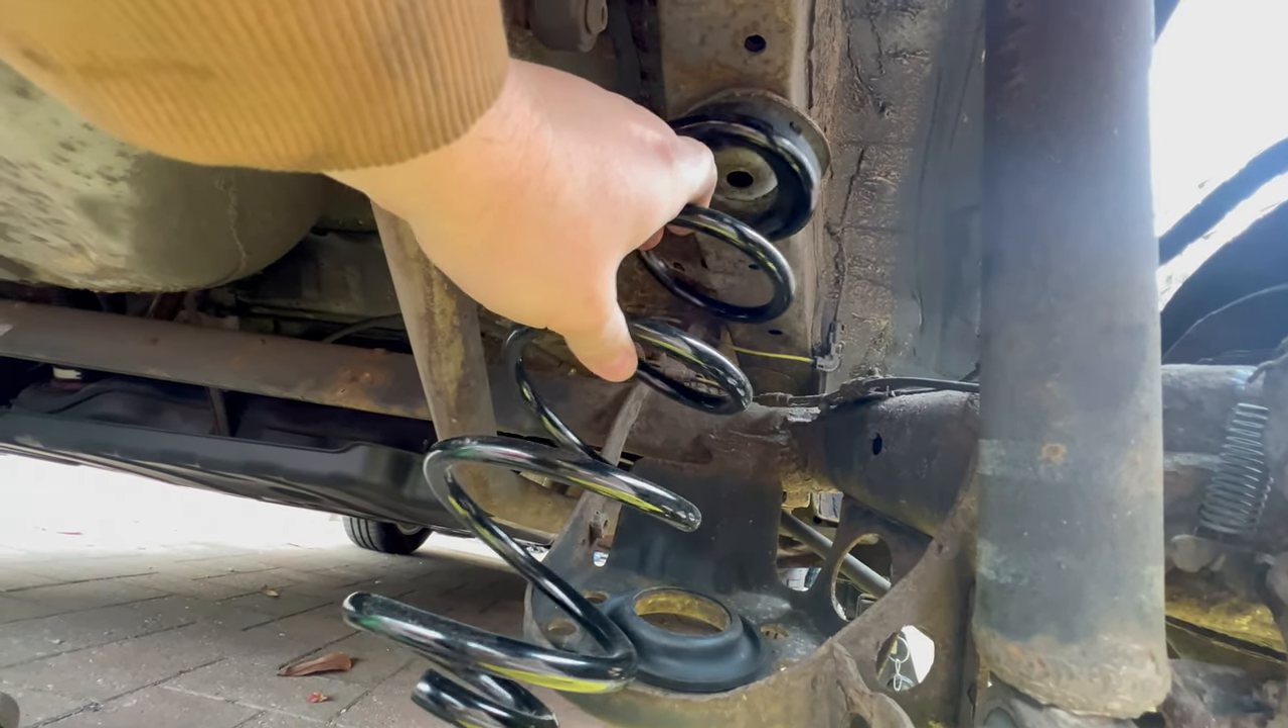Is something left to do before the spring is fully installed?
Yes.